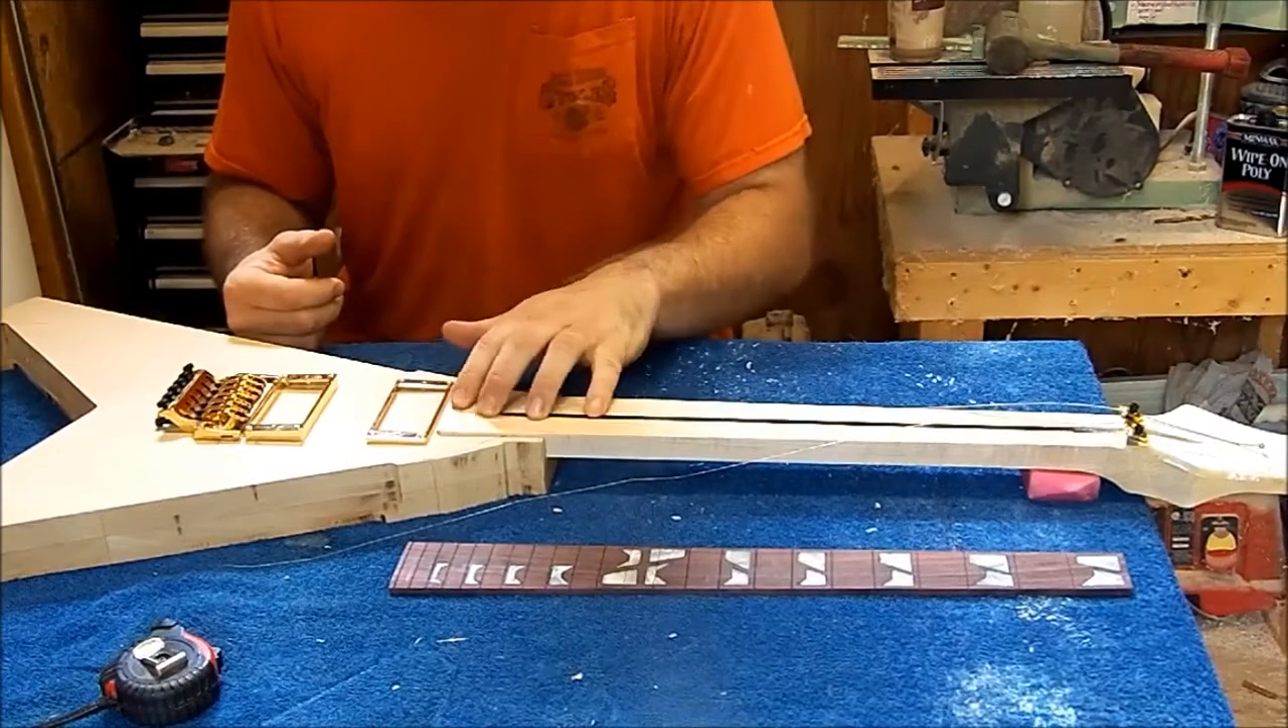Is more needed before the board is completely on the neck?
Yes.